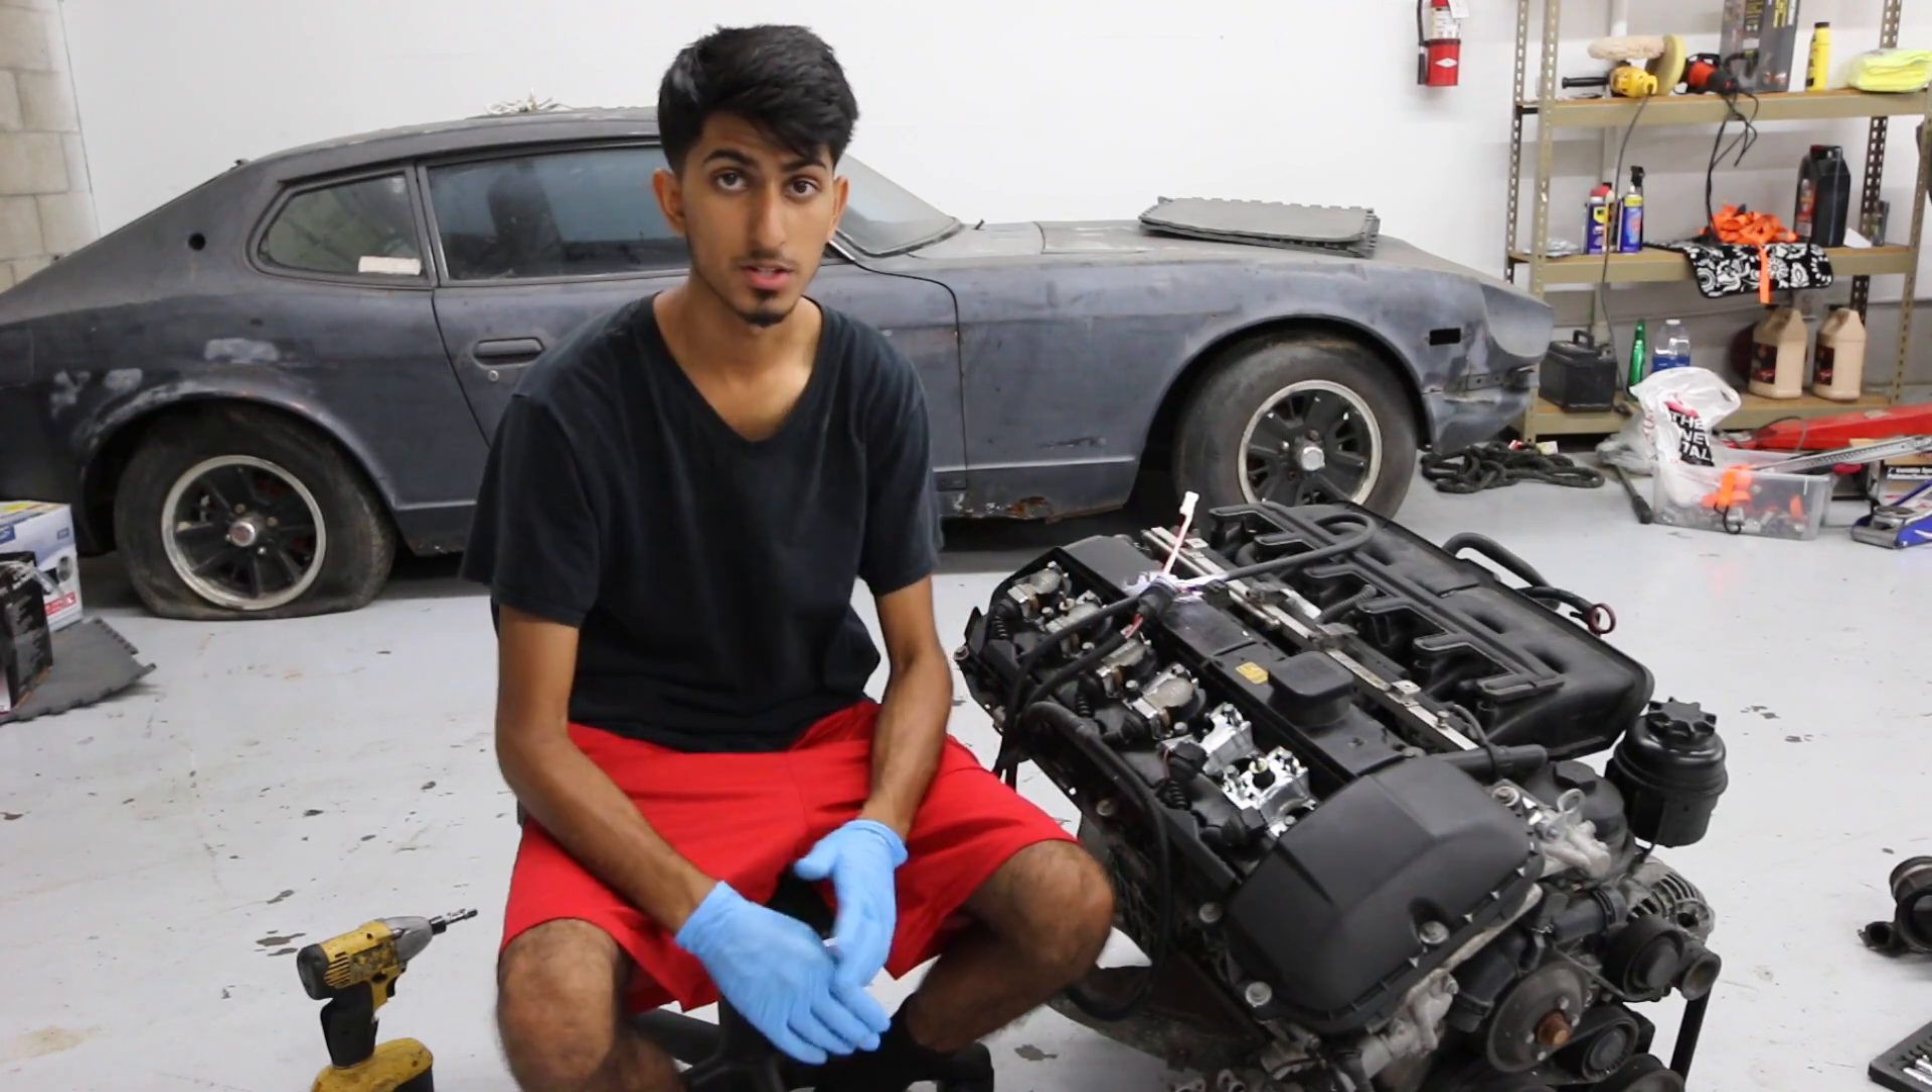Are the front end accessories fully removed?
No.